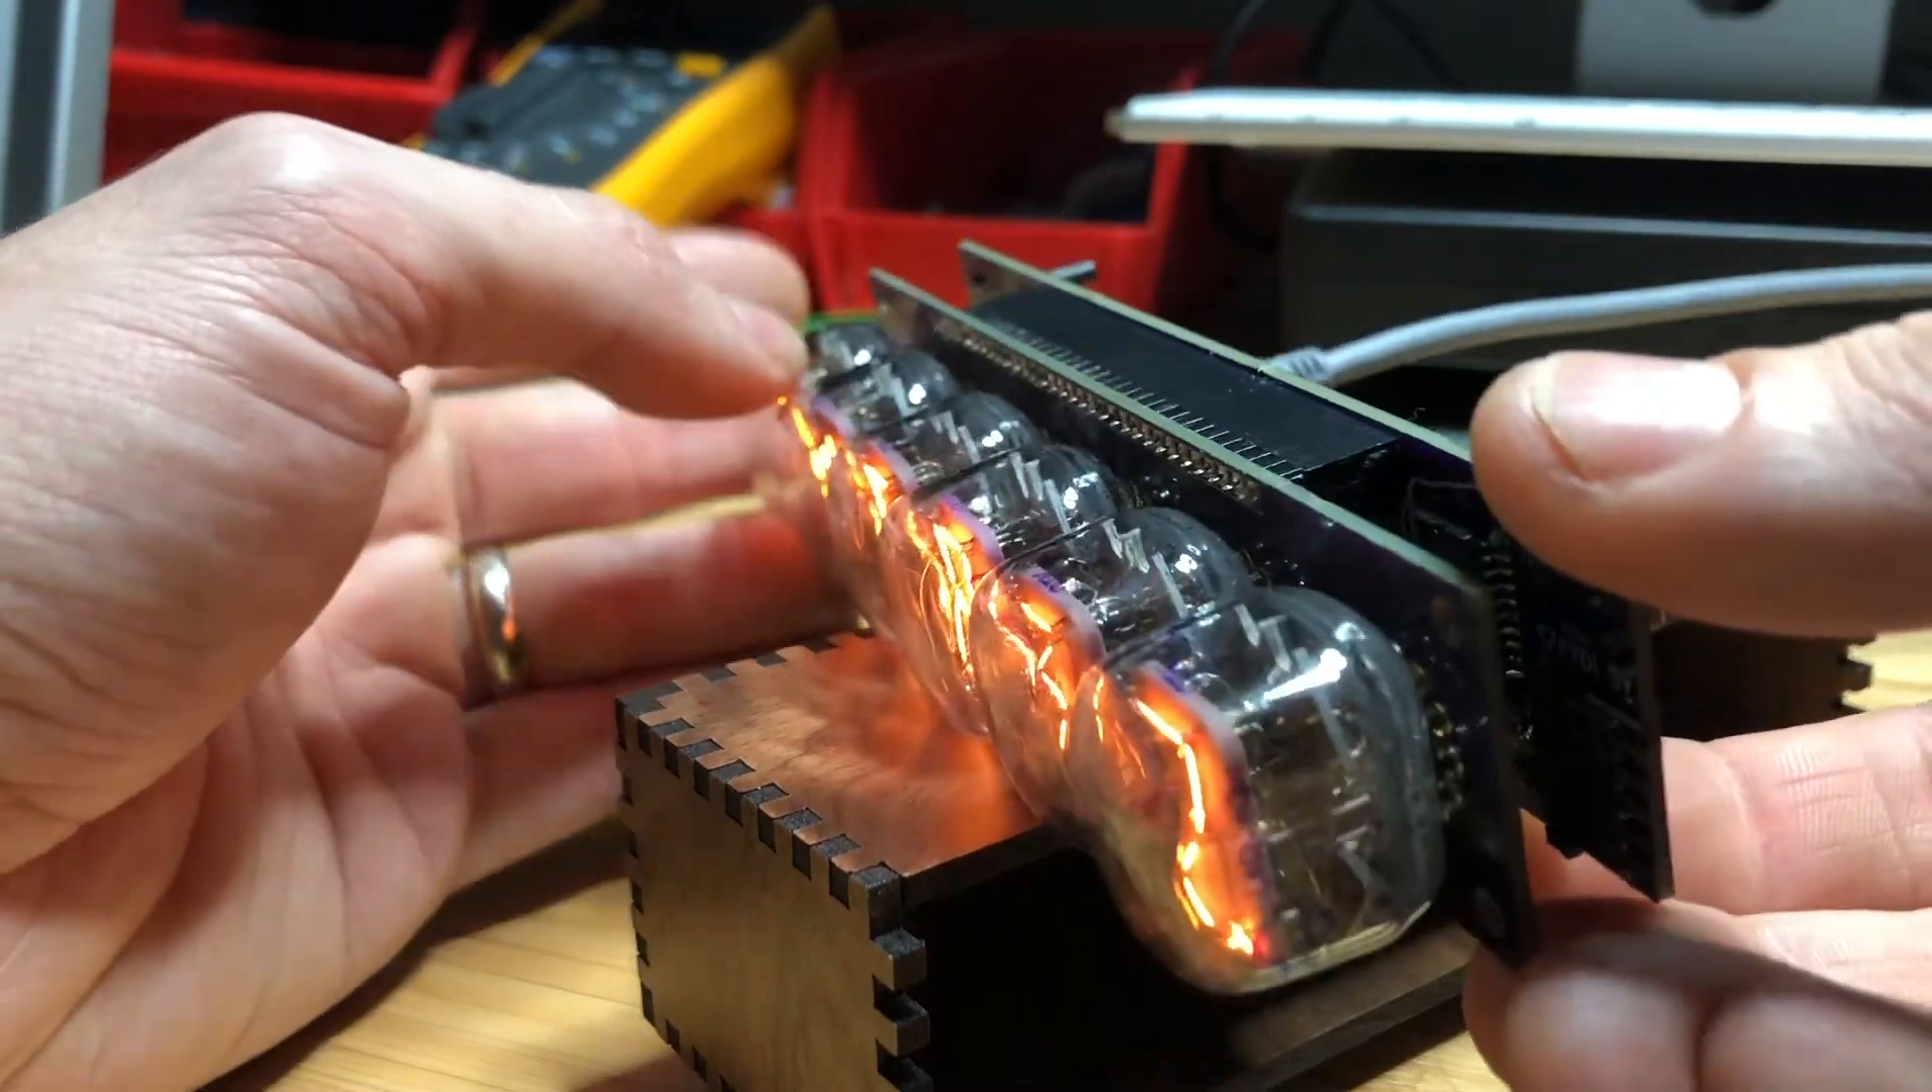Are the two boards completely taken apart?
No.